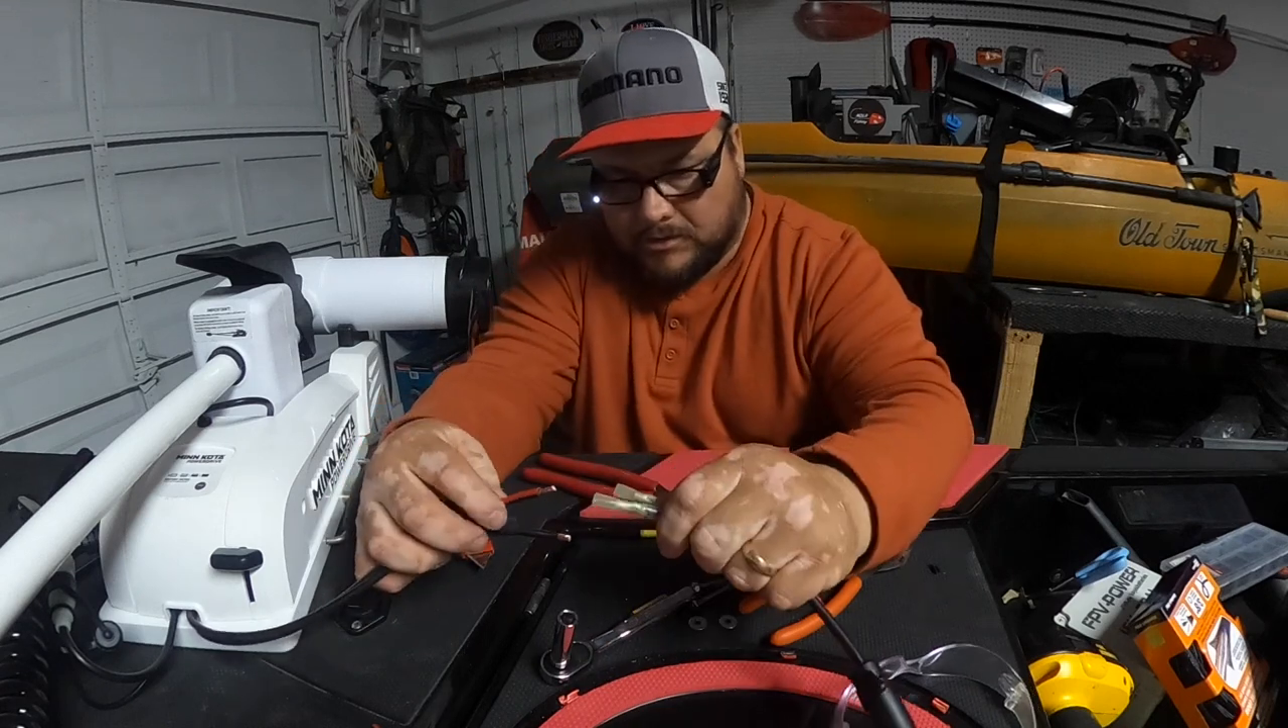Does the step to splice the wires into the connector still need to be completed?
Yes.